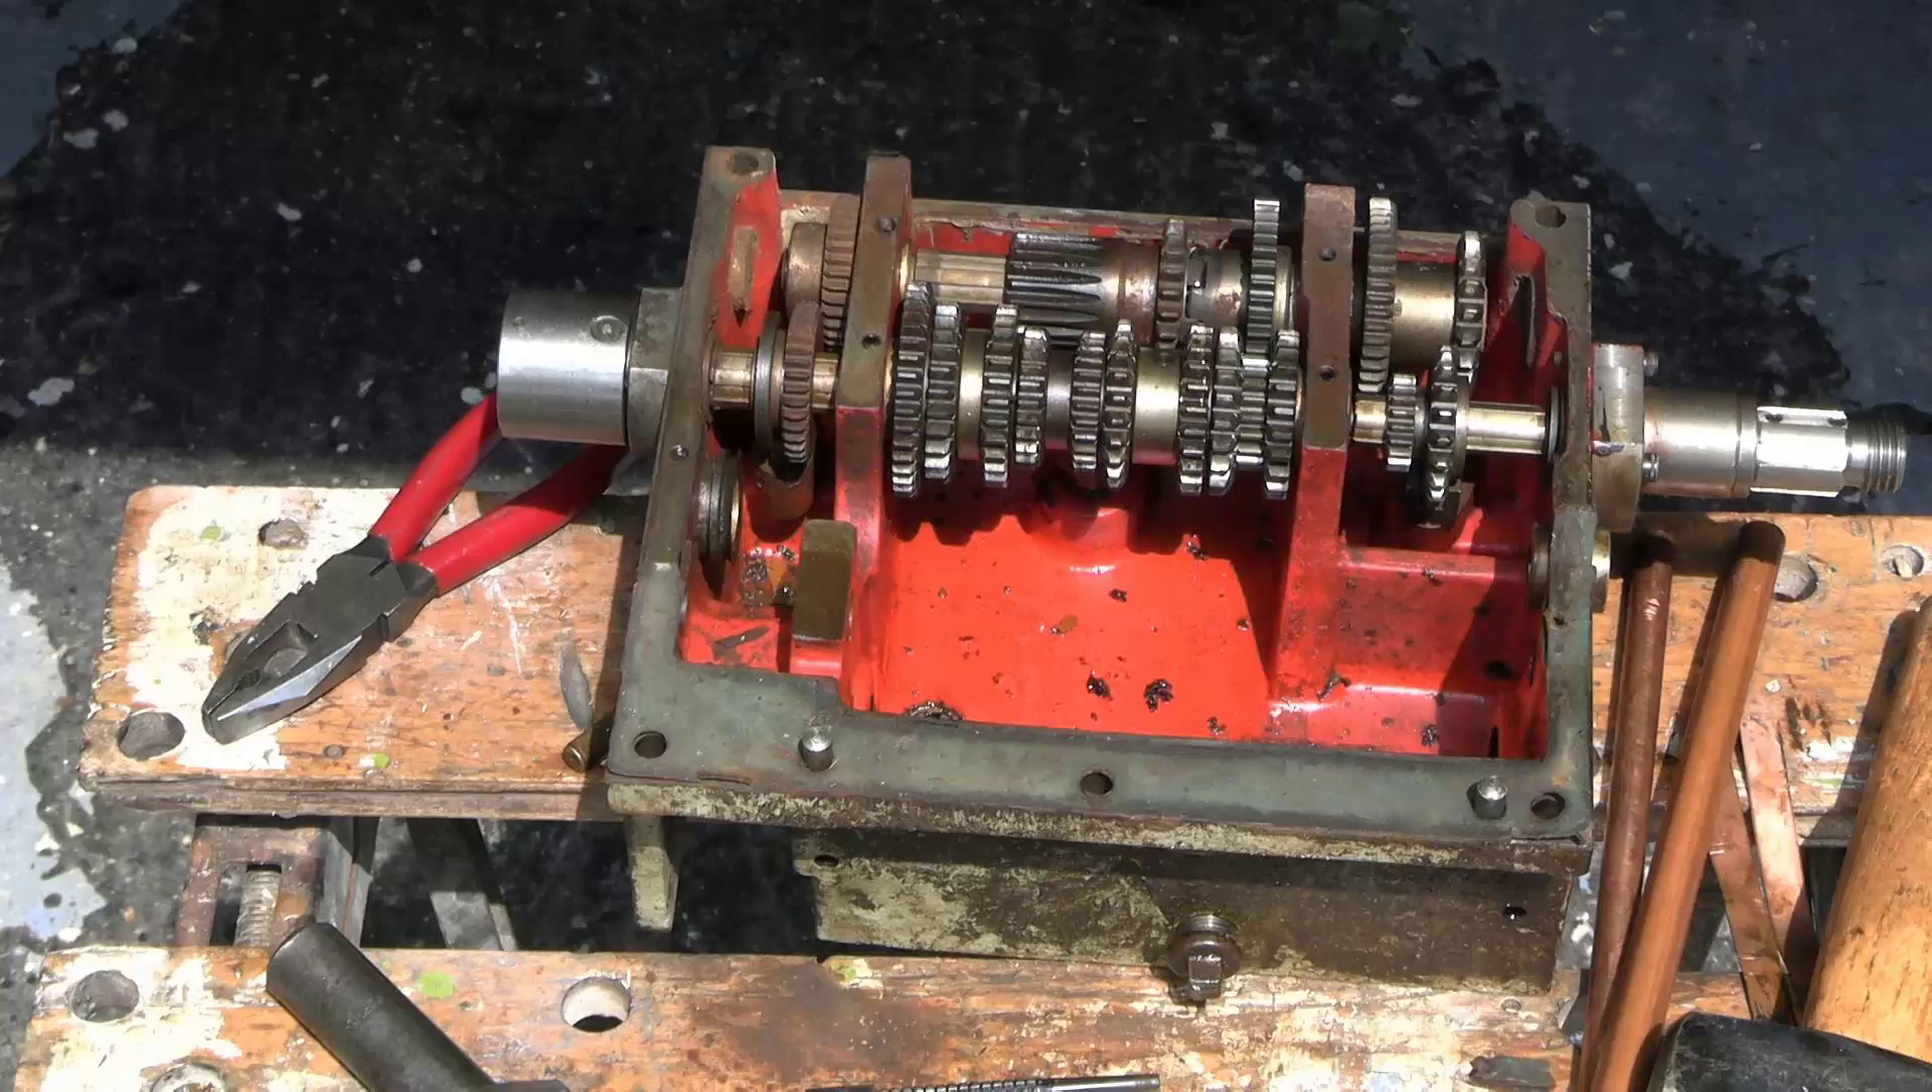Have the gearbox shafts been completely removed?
No.